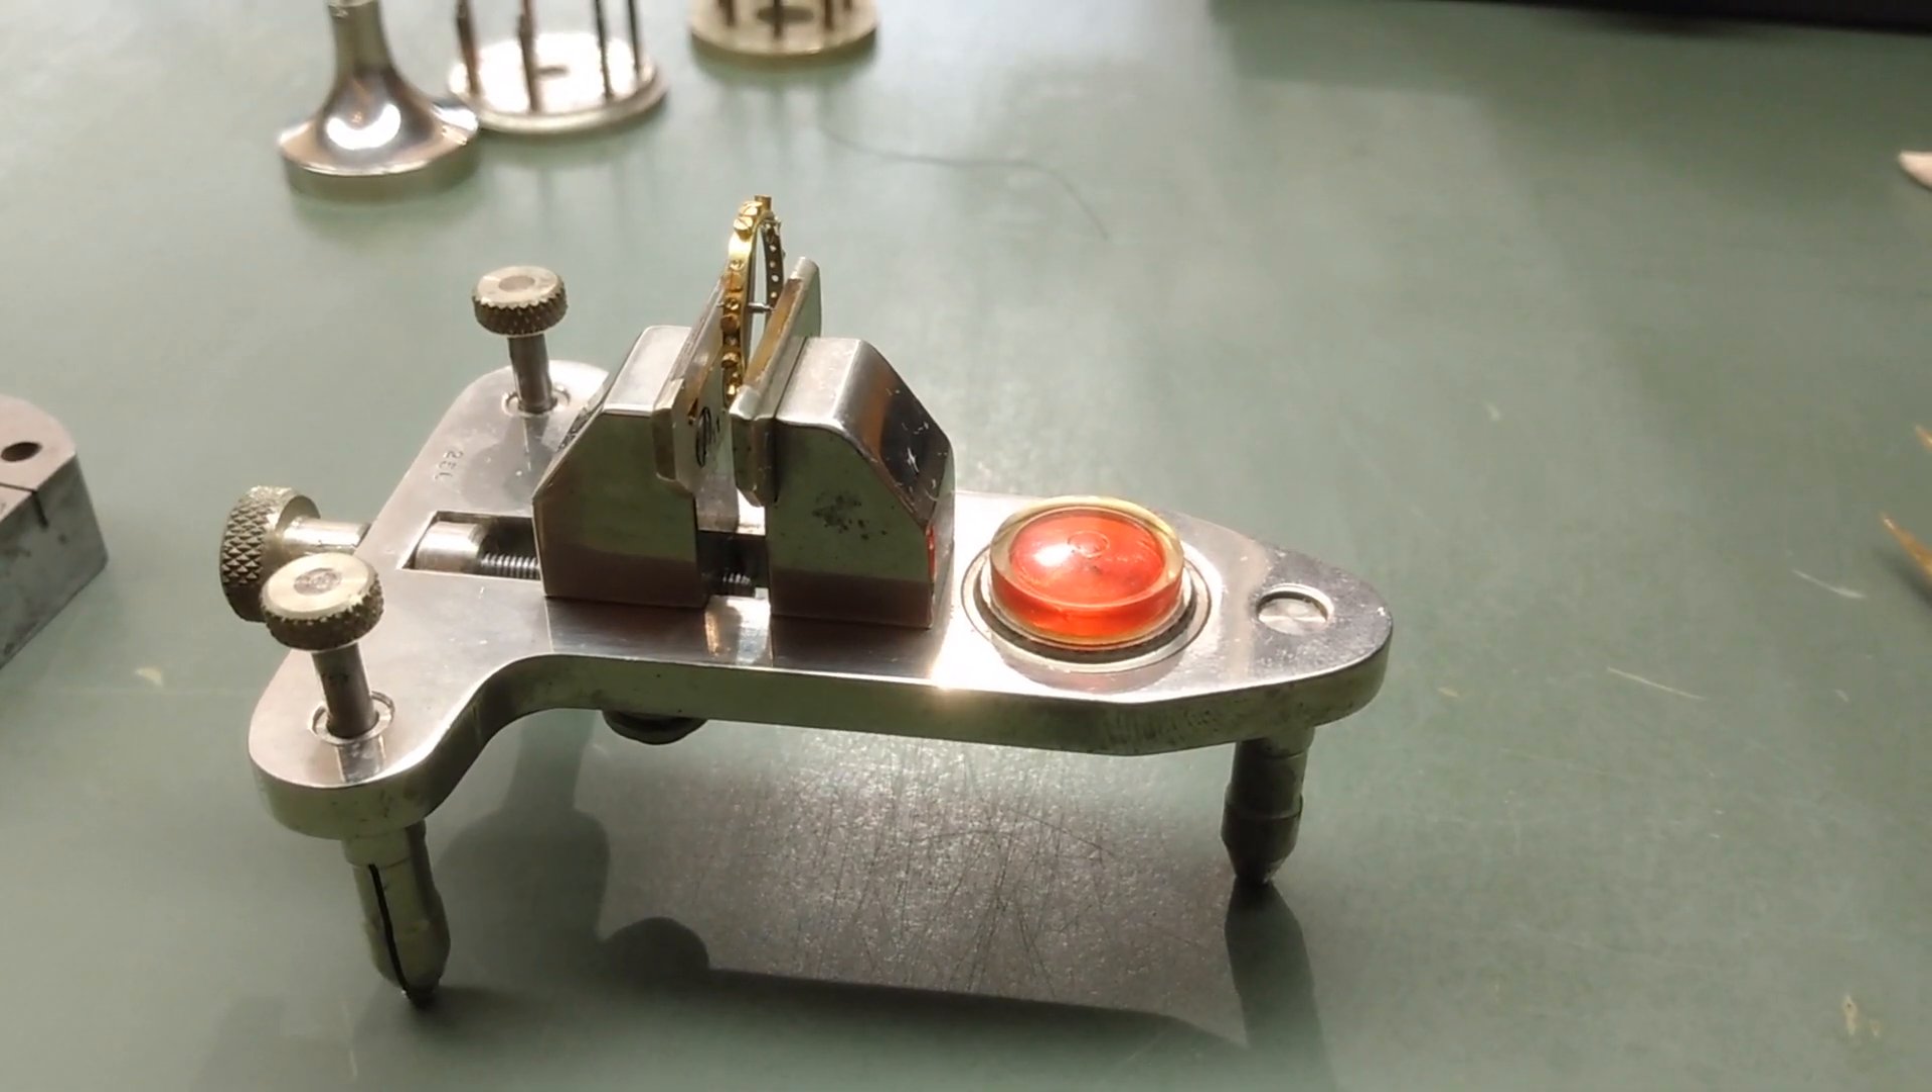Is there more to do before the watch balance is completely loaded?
No.